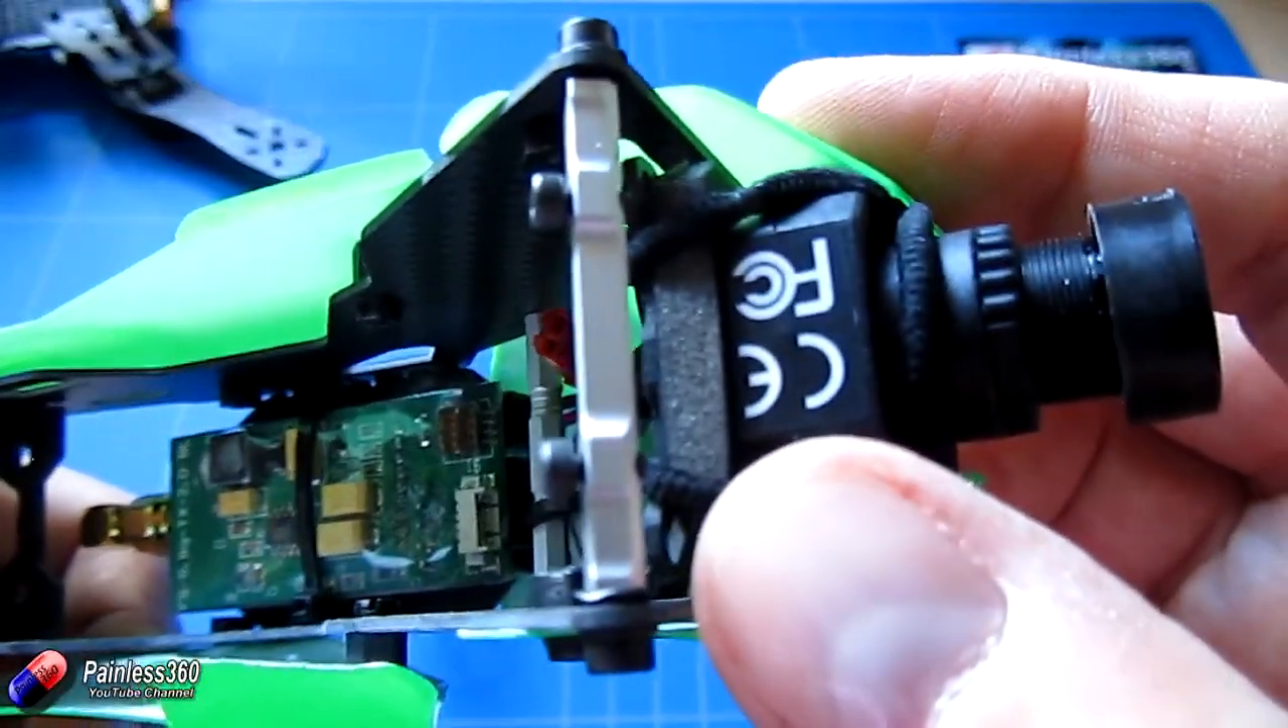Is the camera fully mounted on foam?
Yes.